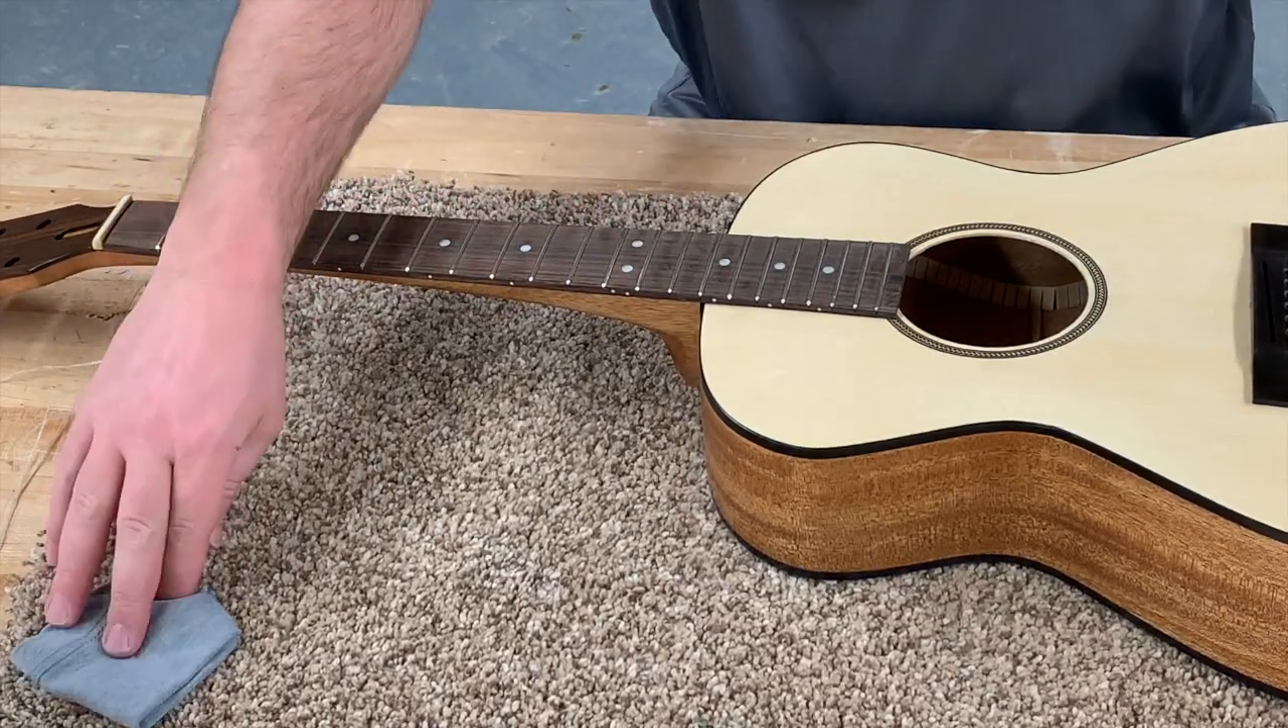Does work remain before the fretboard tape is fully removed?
No.